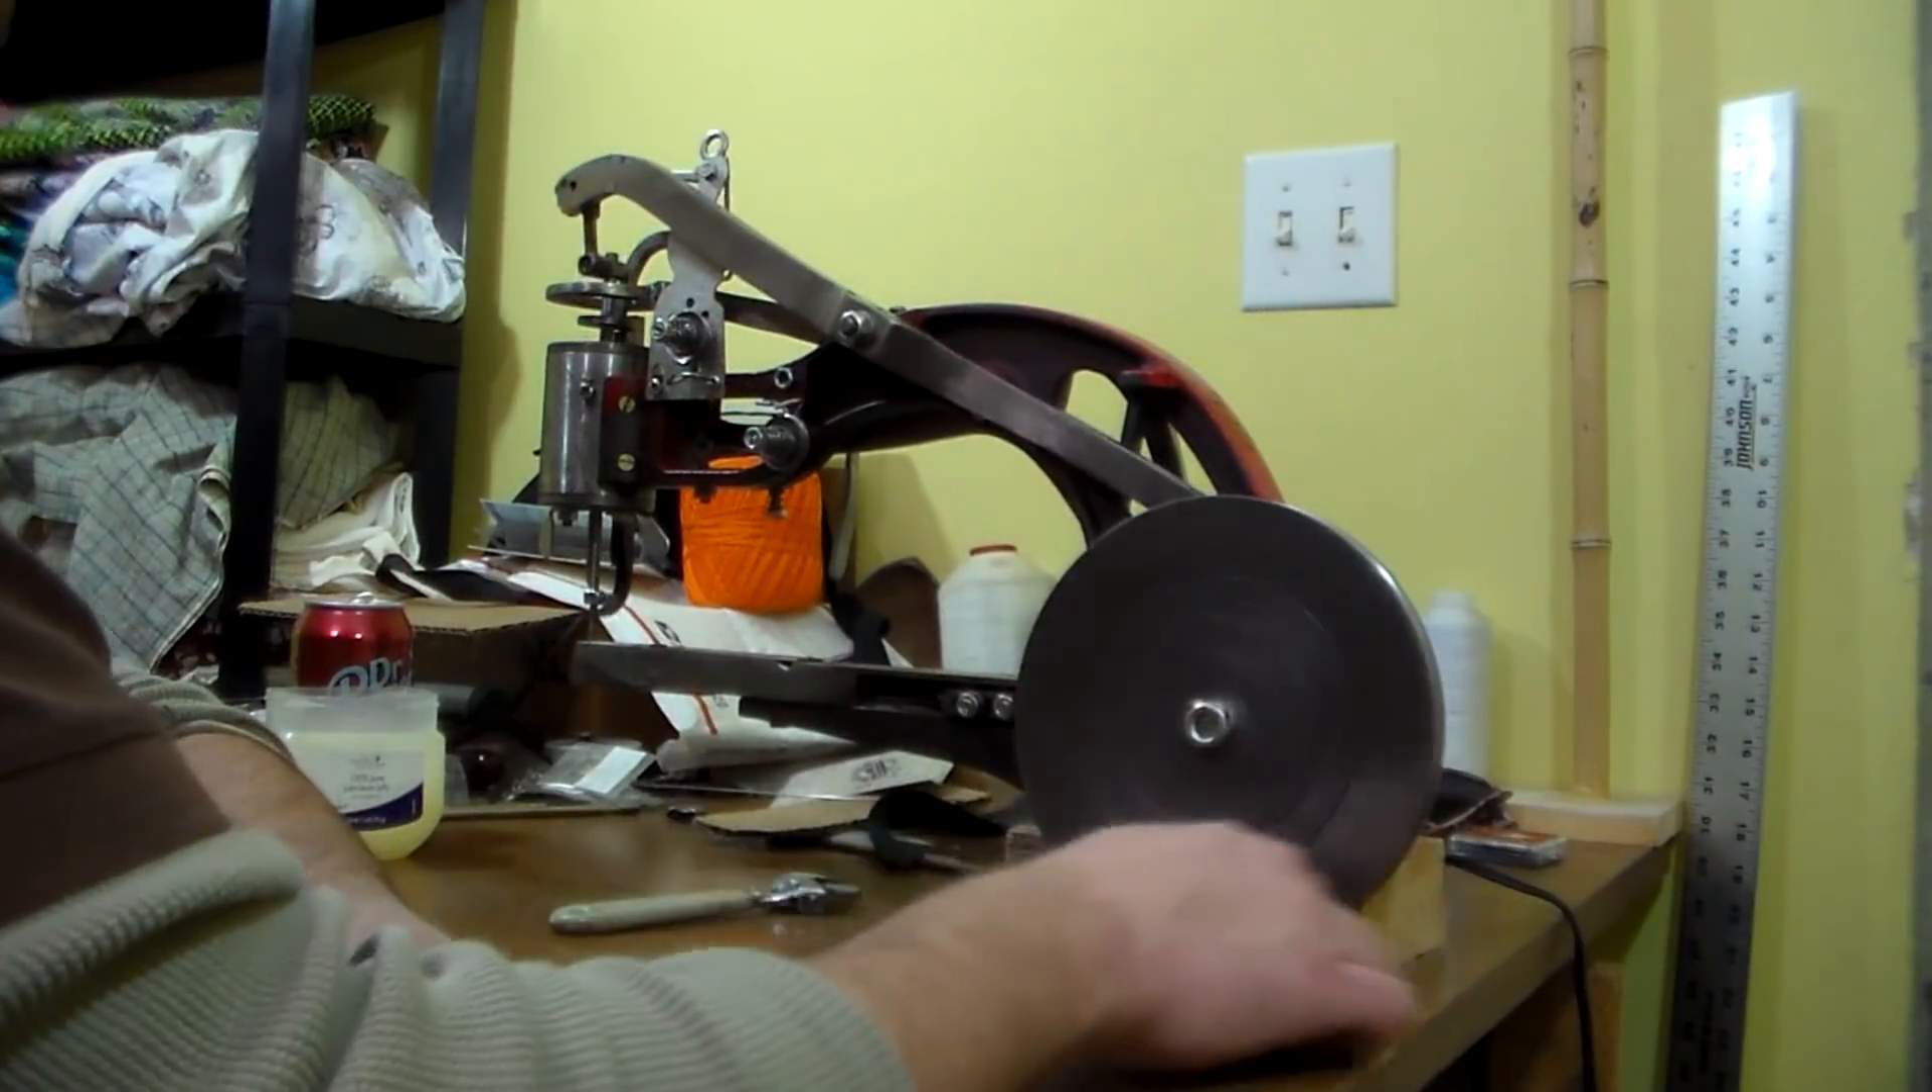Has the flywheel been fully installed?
Yes.